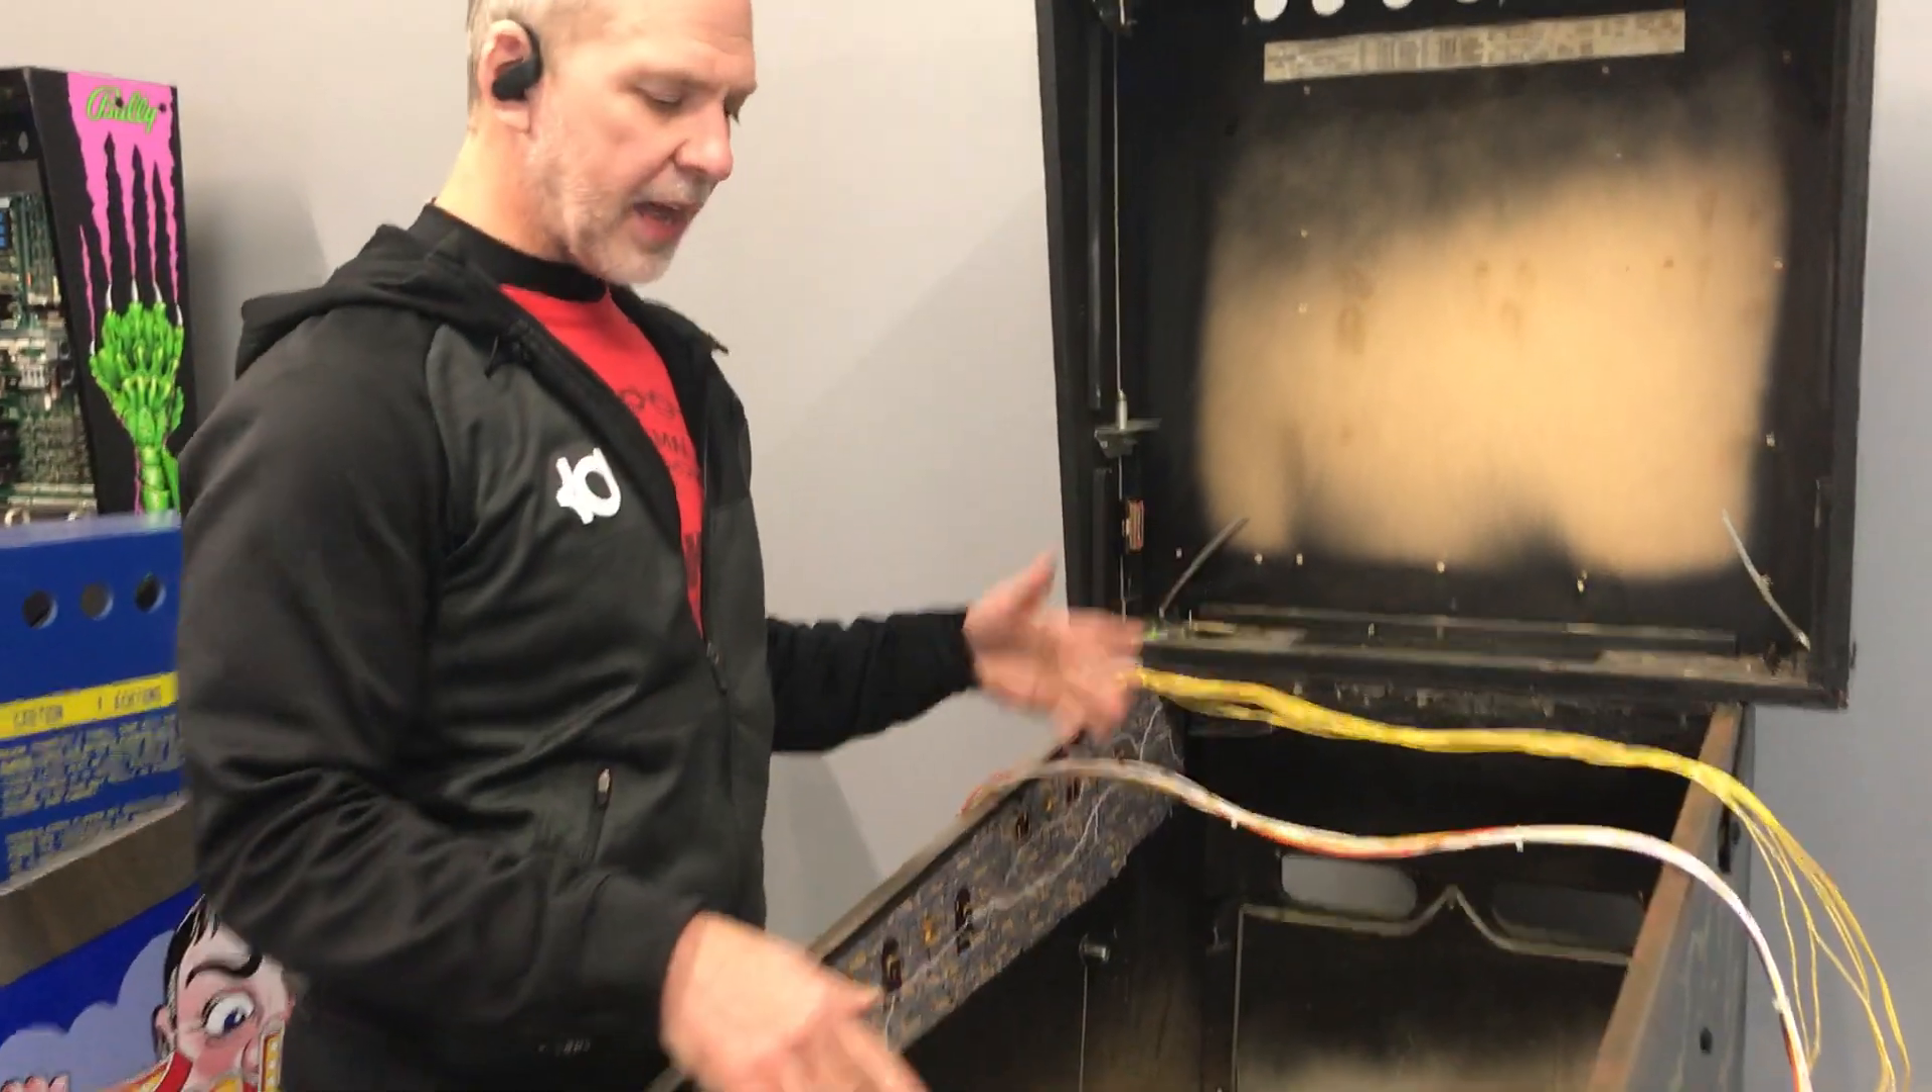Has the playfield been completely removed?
Yes.